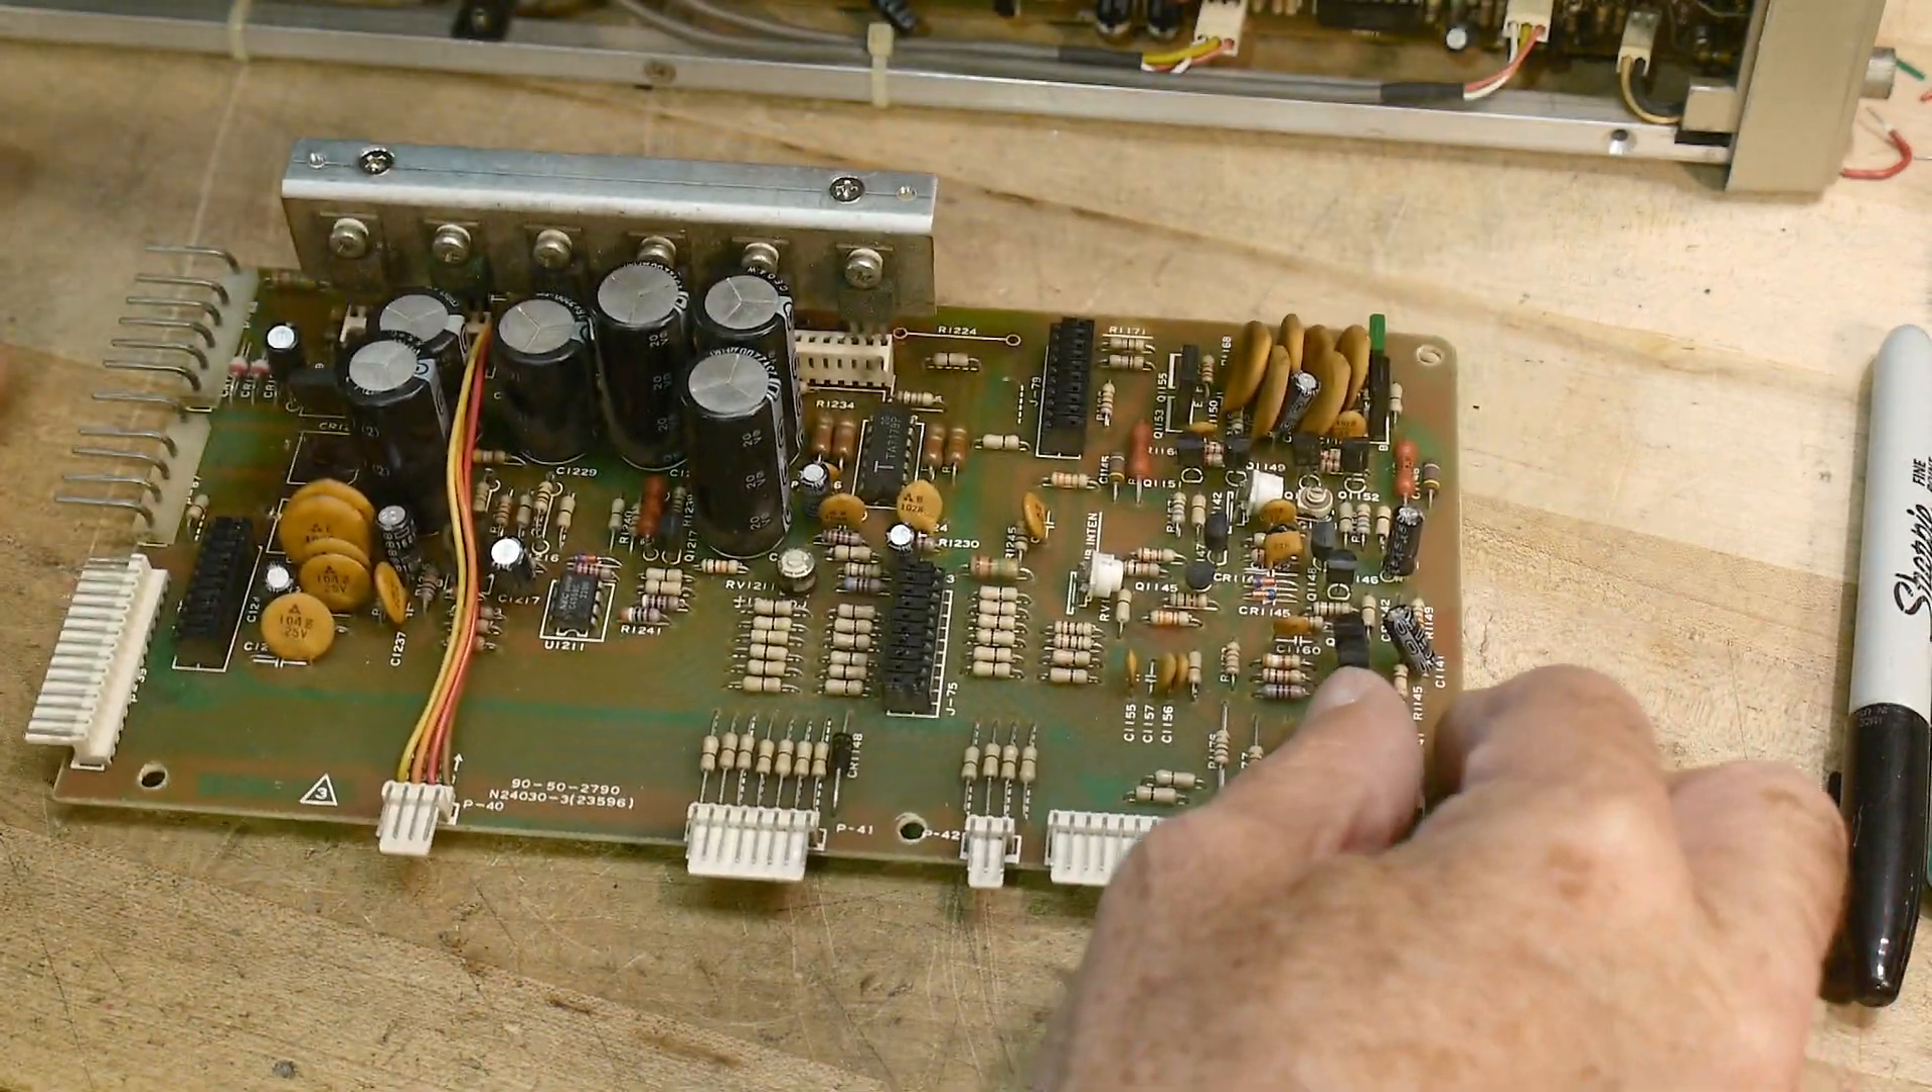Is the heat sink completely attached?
Yes.